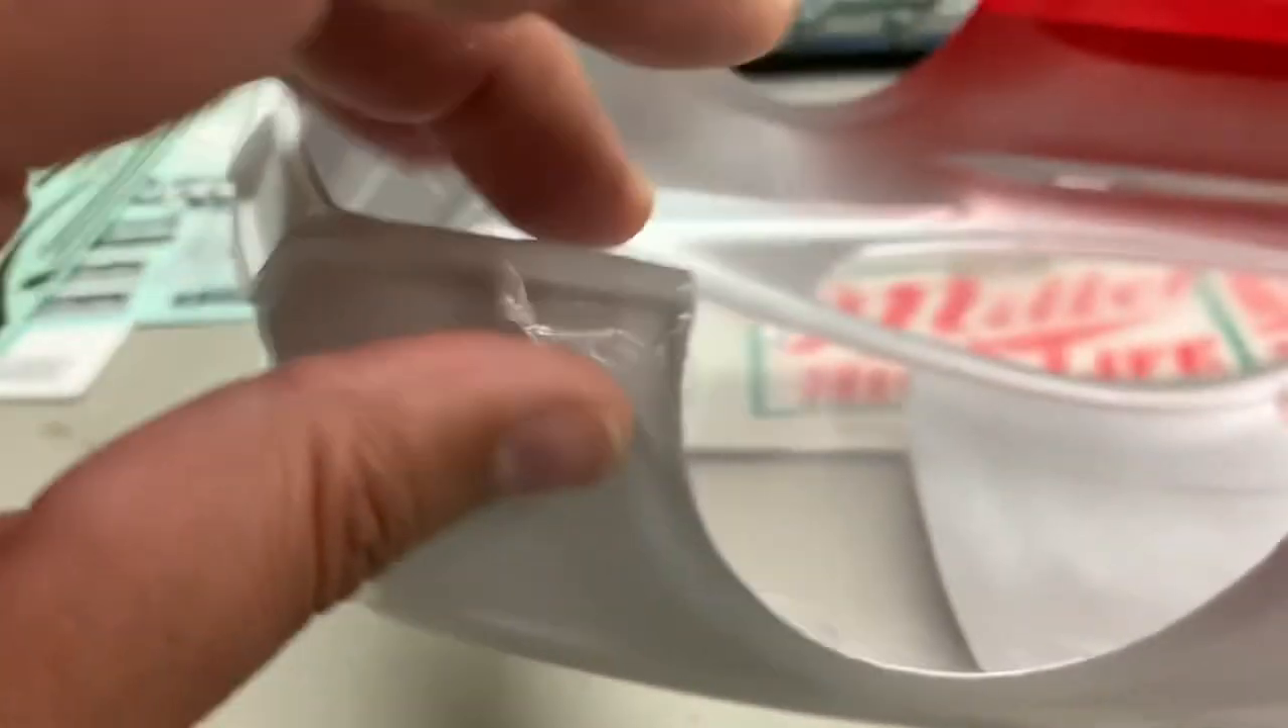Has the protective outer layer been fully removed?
No.